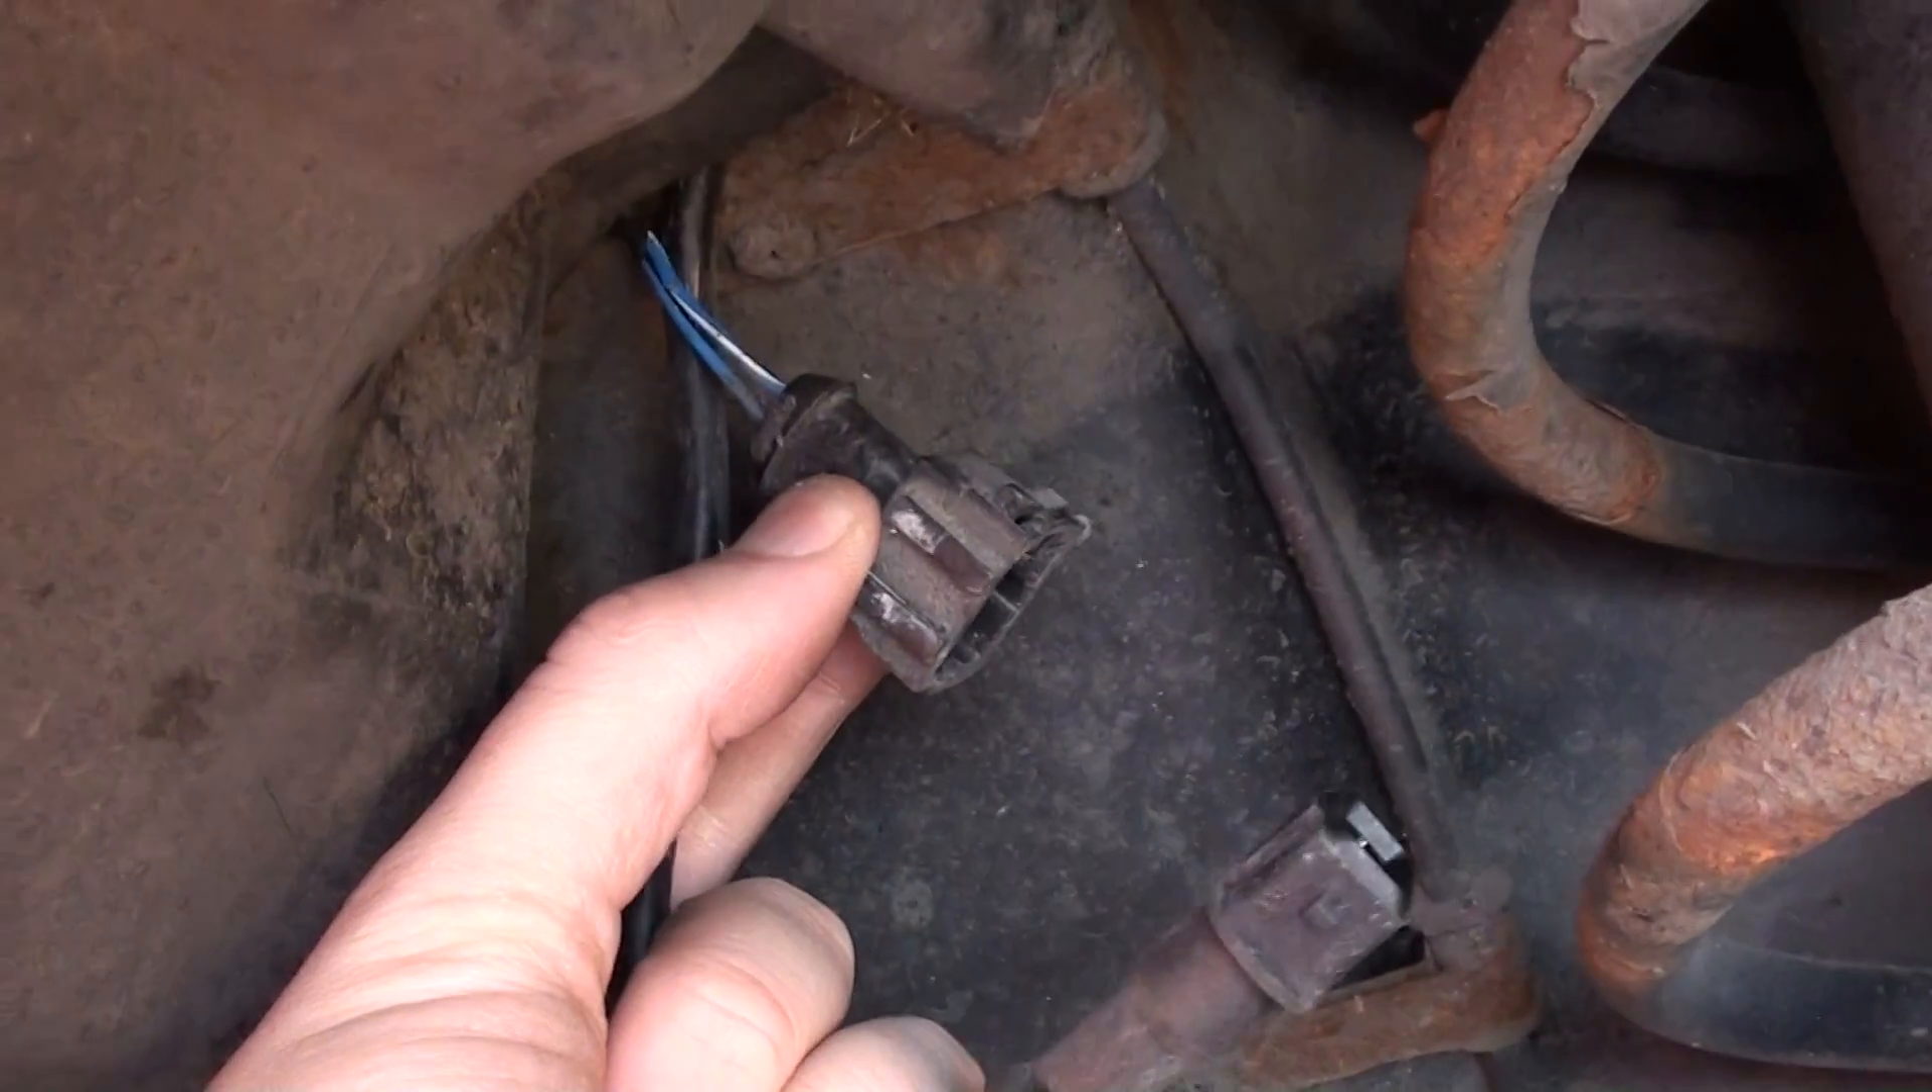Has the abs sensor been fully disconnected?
Yes.